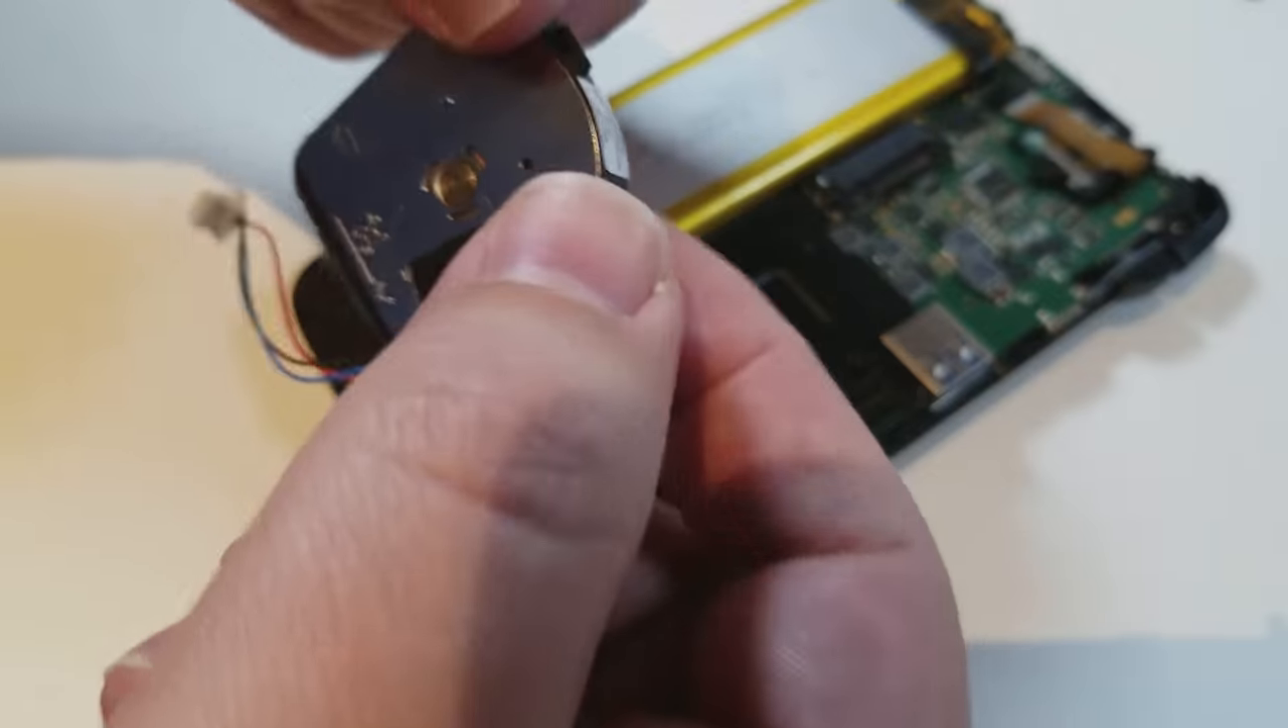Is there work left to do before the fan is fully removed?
No.